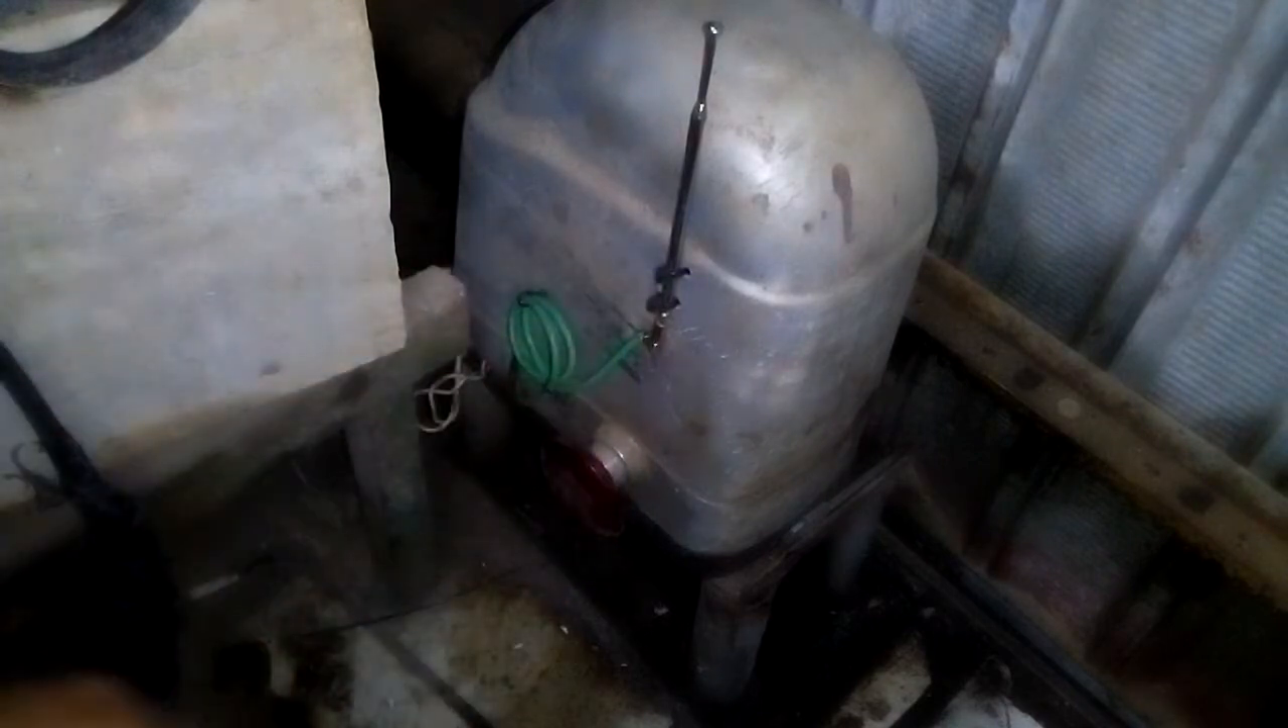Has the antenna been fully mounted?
Yes.